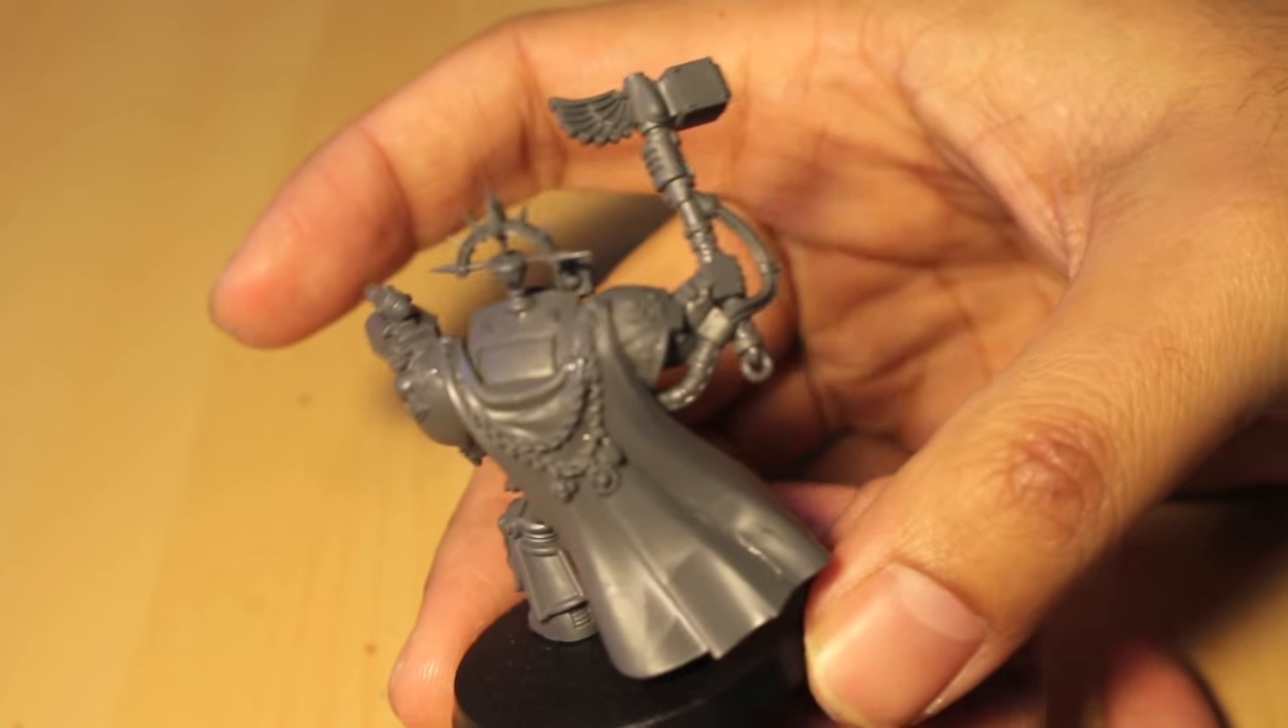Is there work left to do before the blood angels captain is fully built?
No.